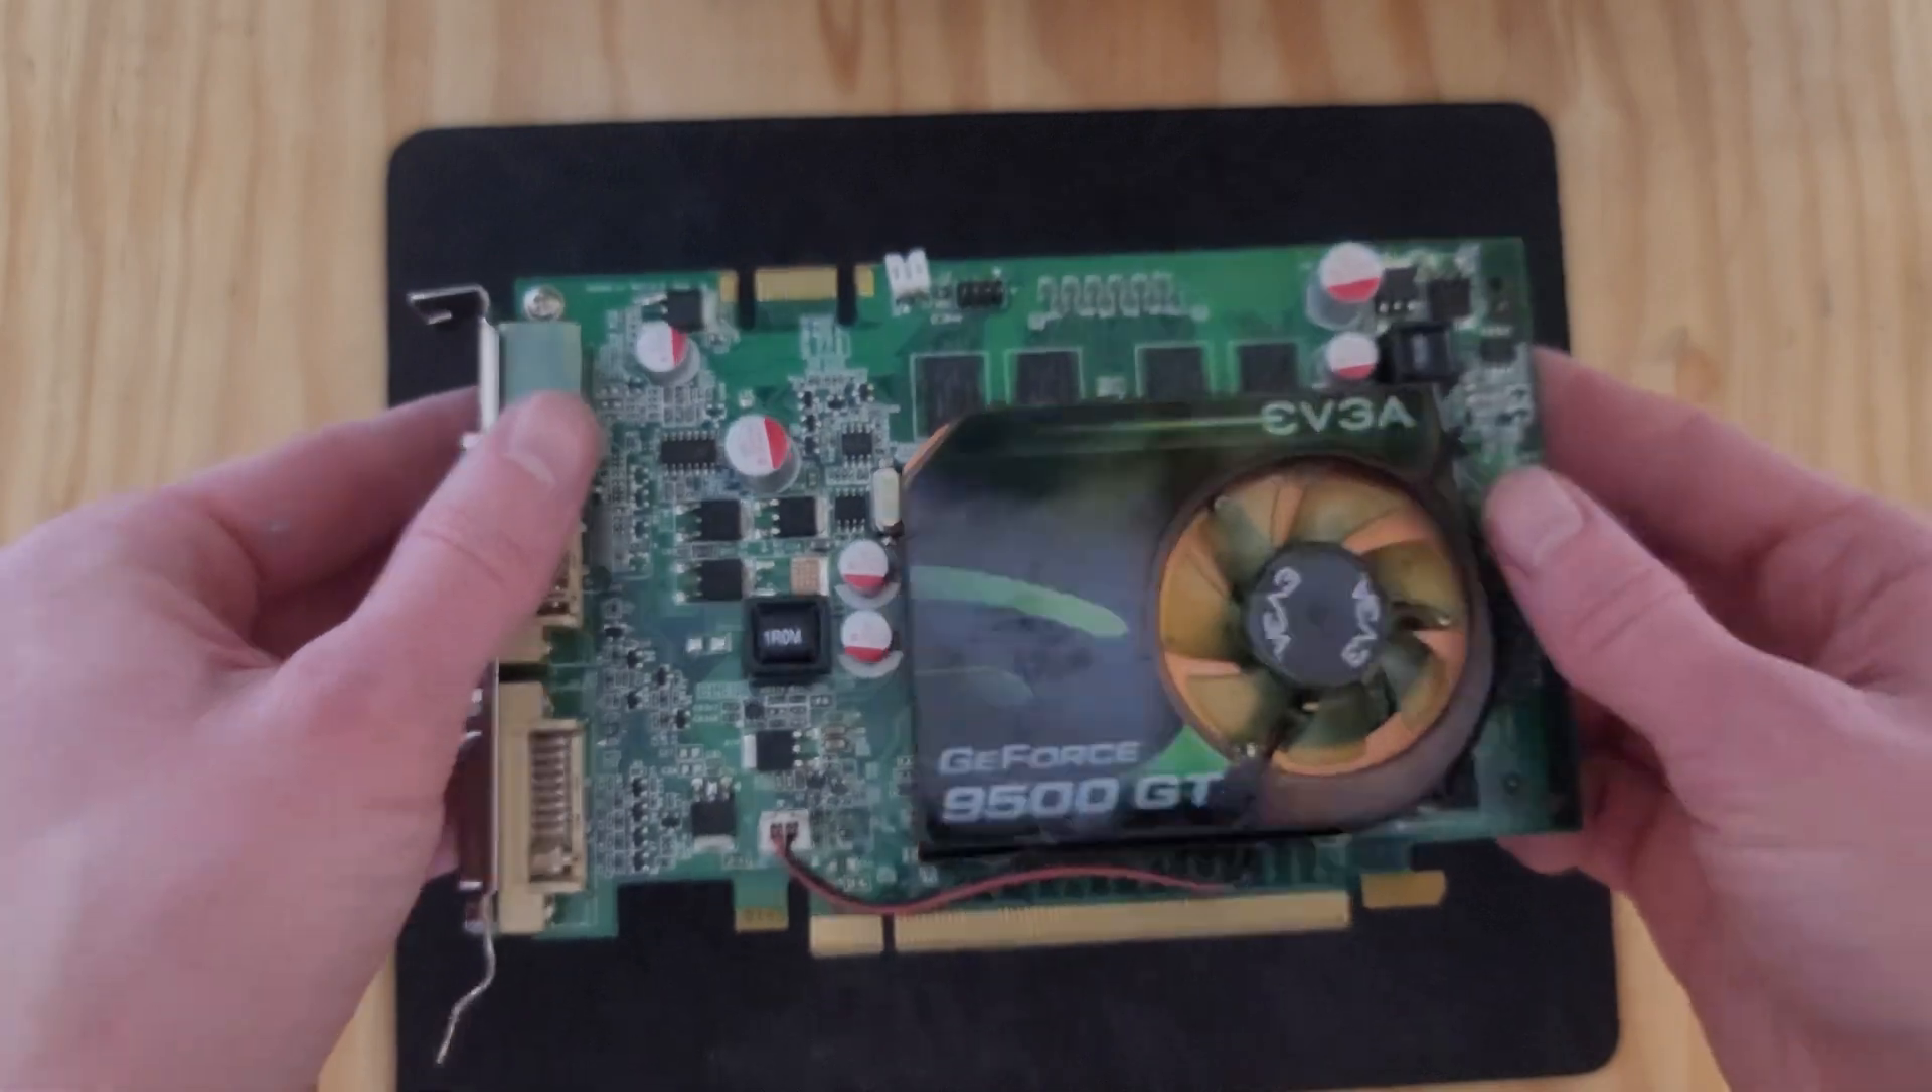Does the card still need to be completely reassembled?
No.